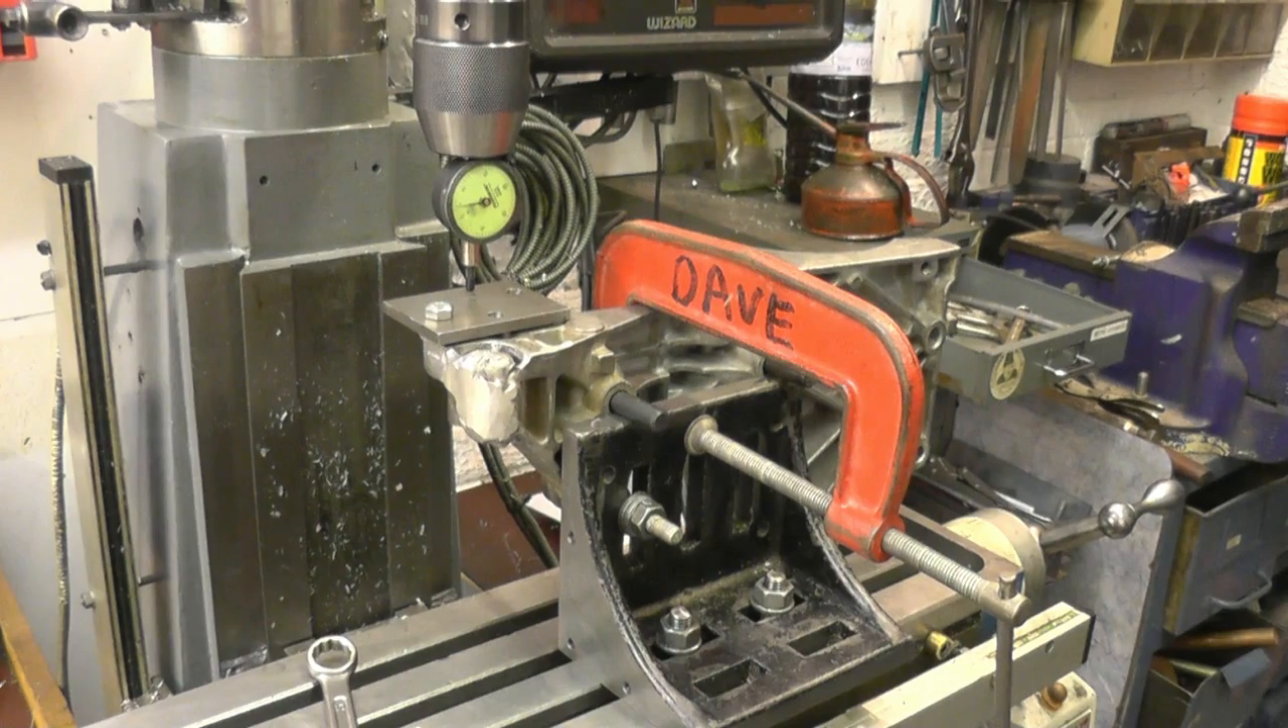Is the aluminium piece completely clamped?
Yes.